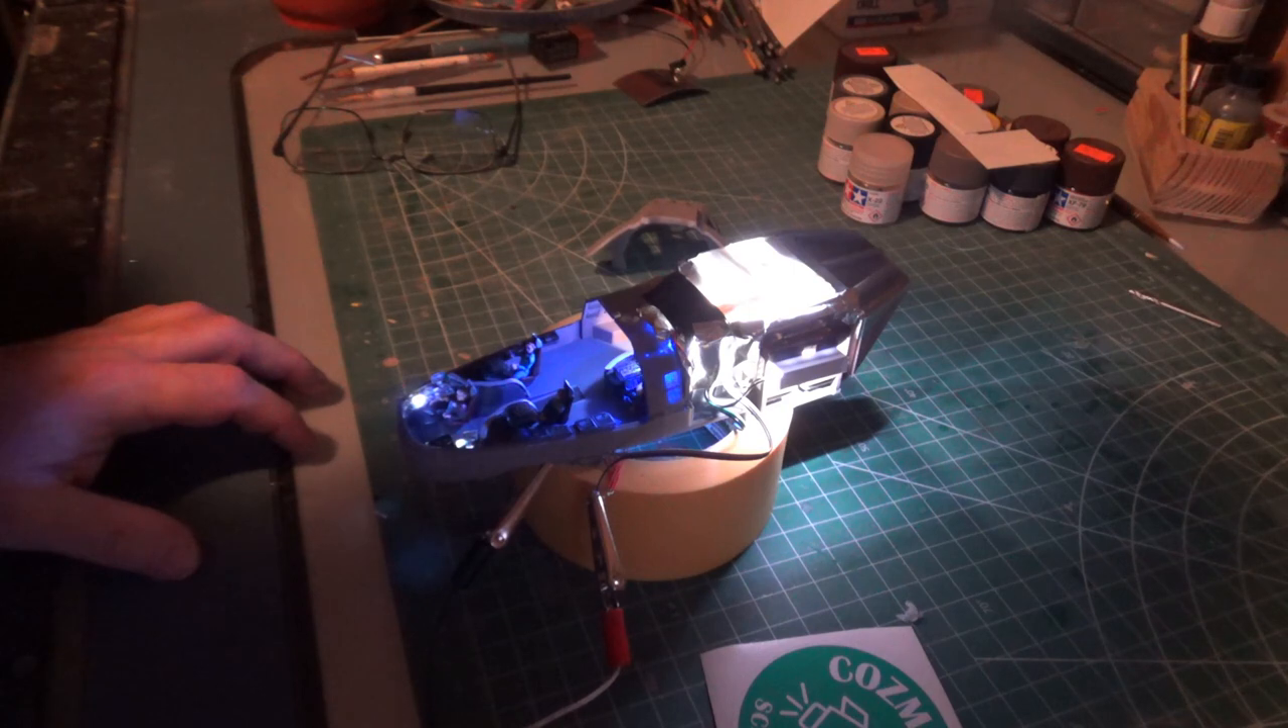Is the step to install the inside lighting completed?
Yes.